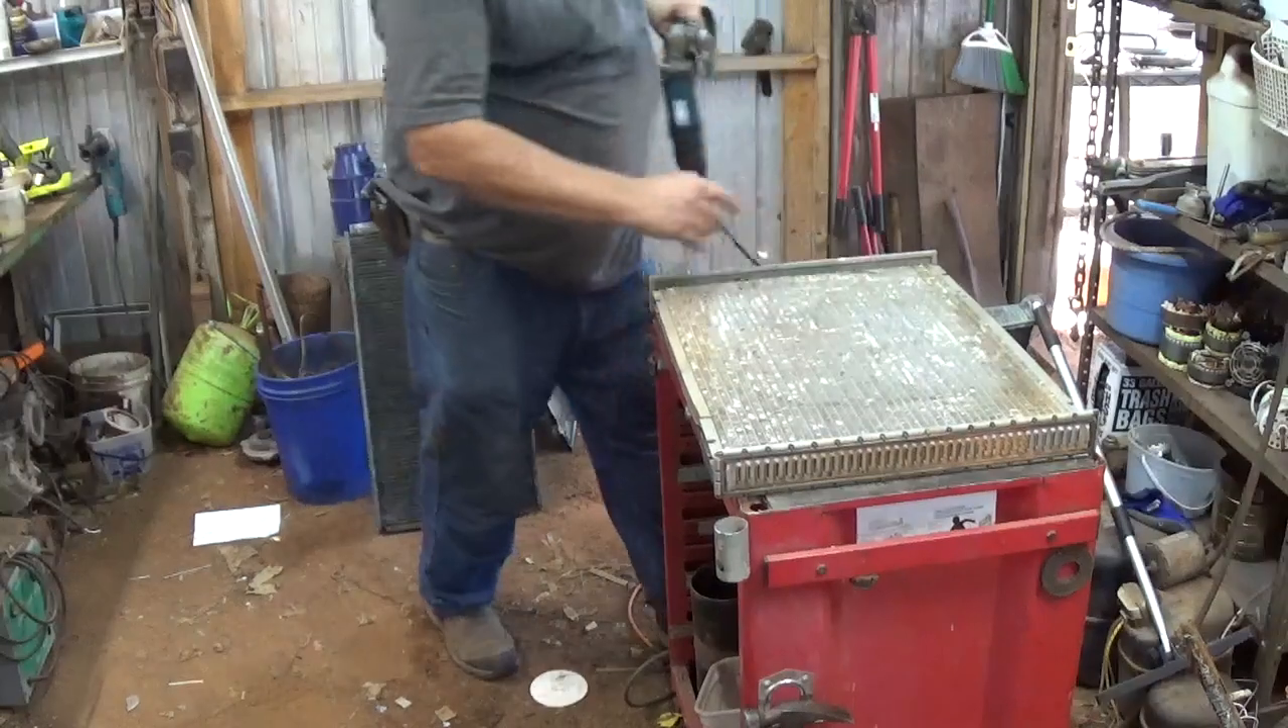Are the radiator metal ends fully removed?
No.